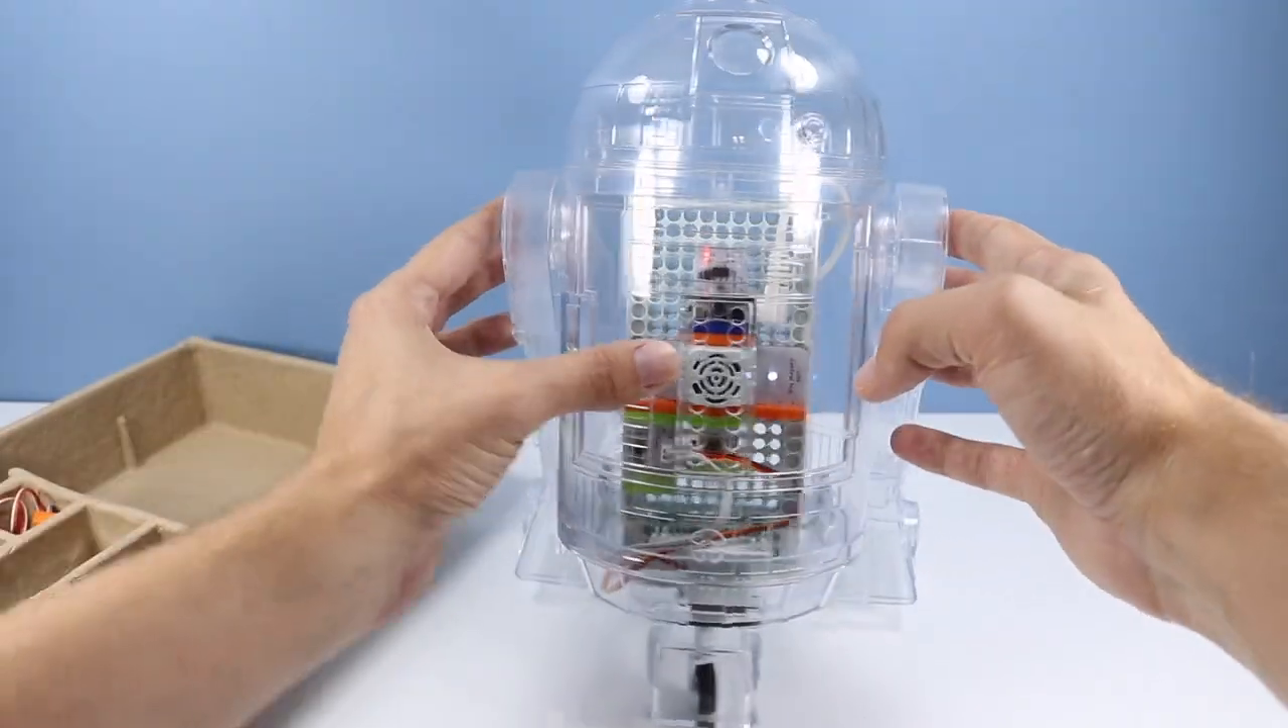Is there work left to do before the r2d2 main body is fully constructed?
No.